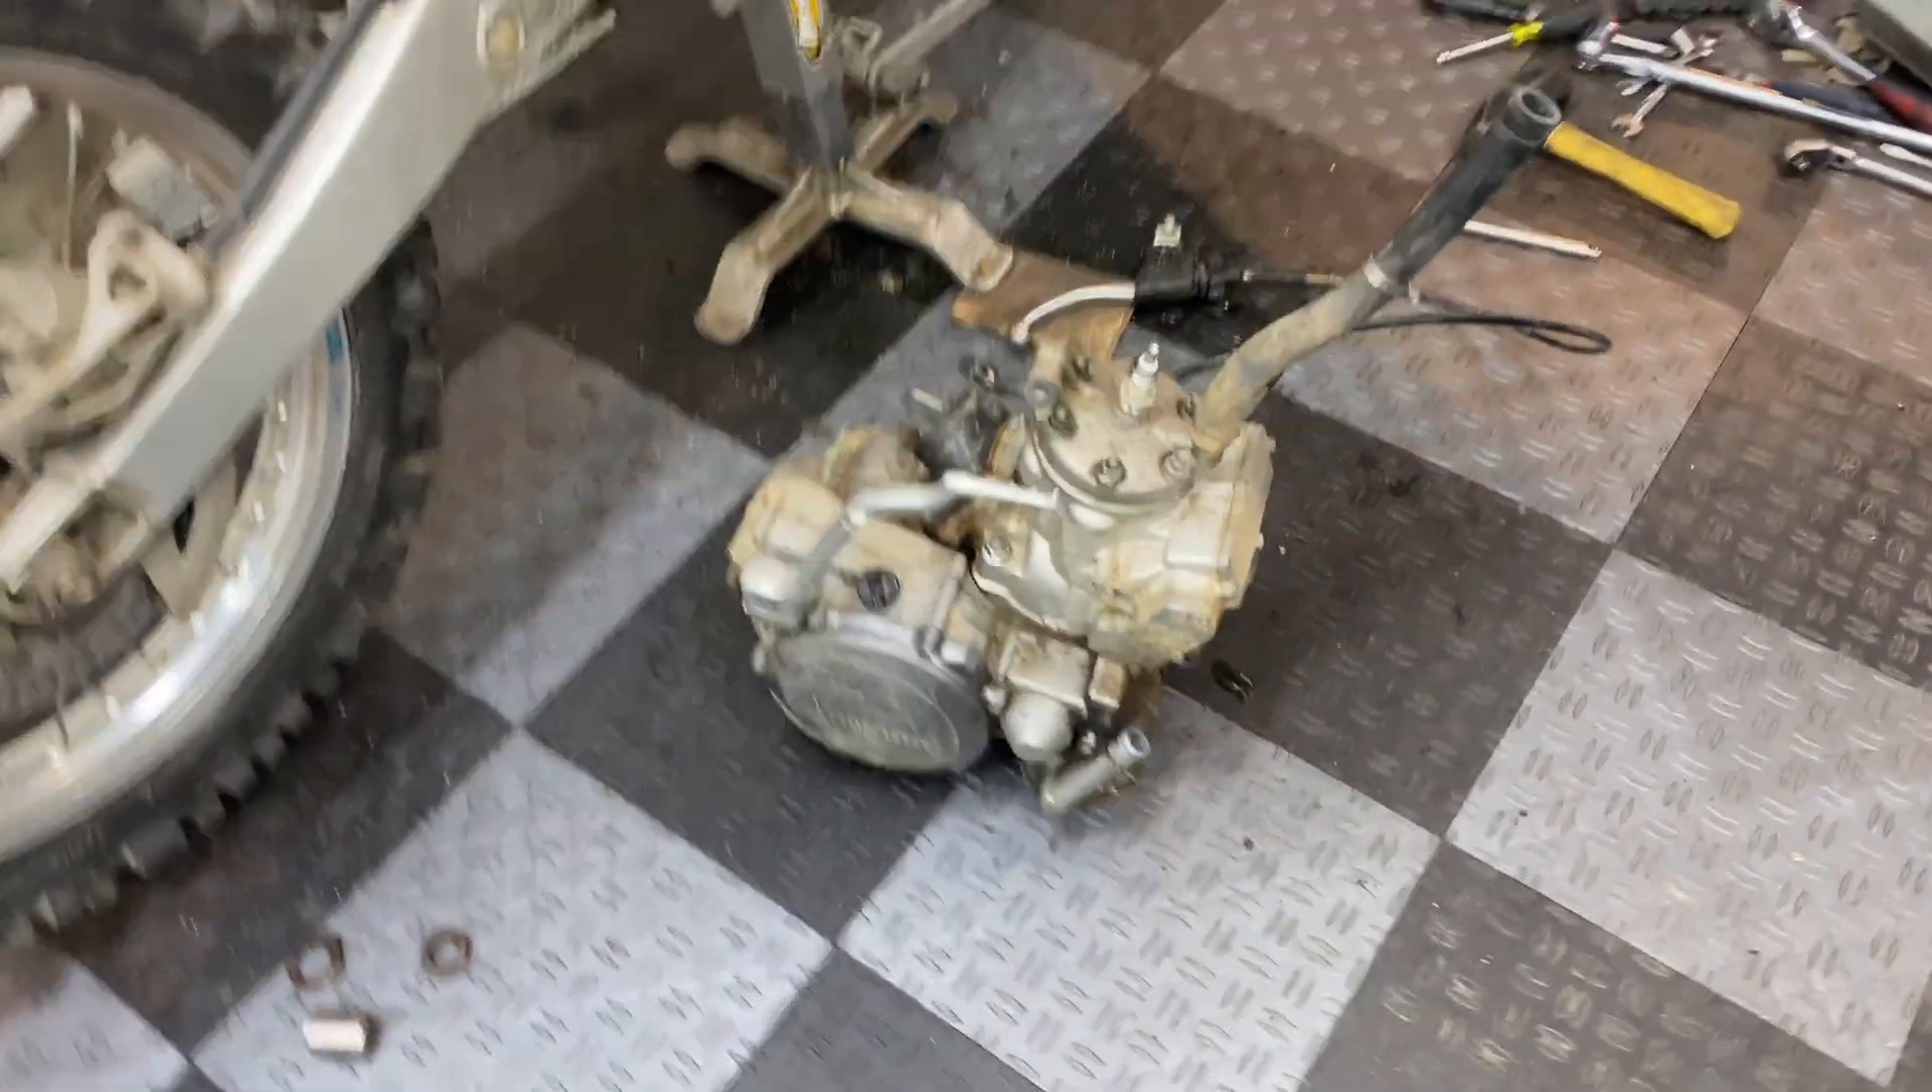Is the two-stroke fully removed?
Yes.